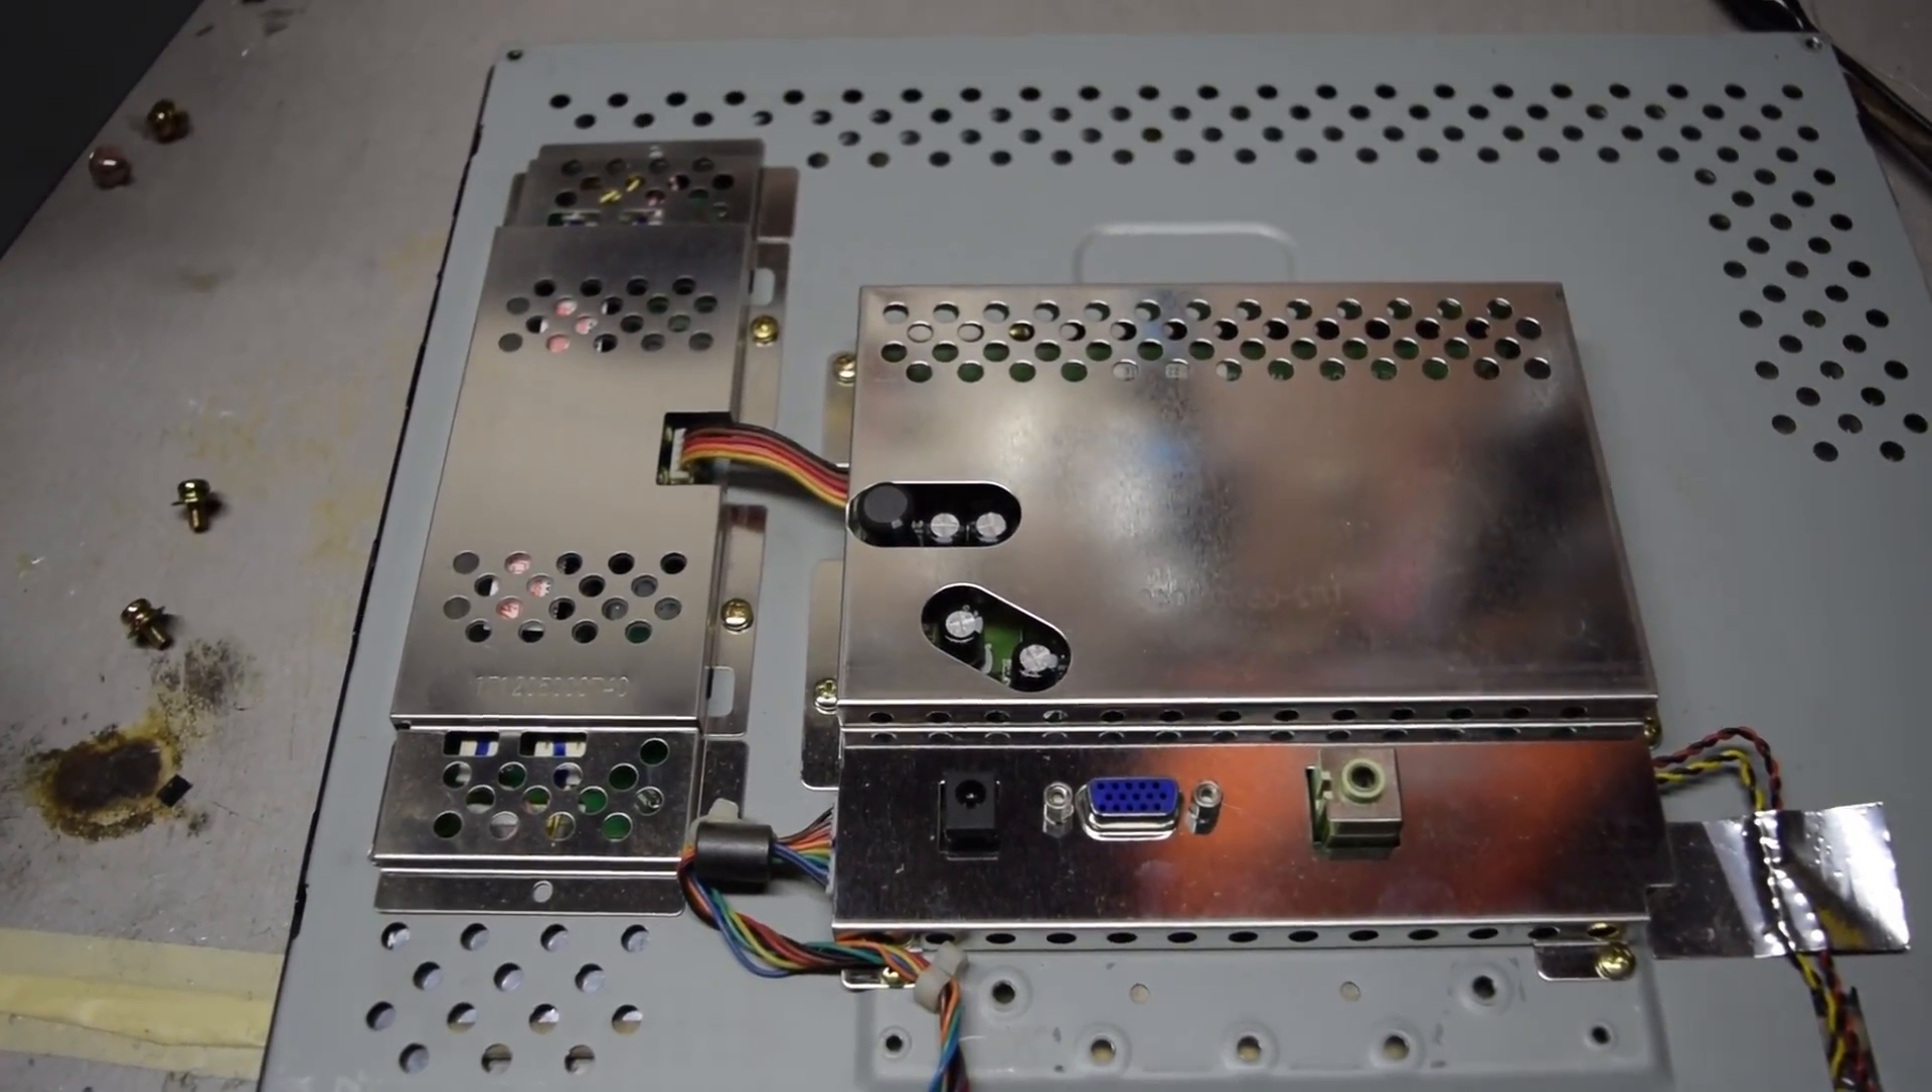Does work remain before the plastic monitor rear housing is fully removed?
No.